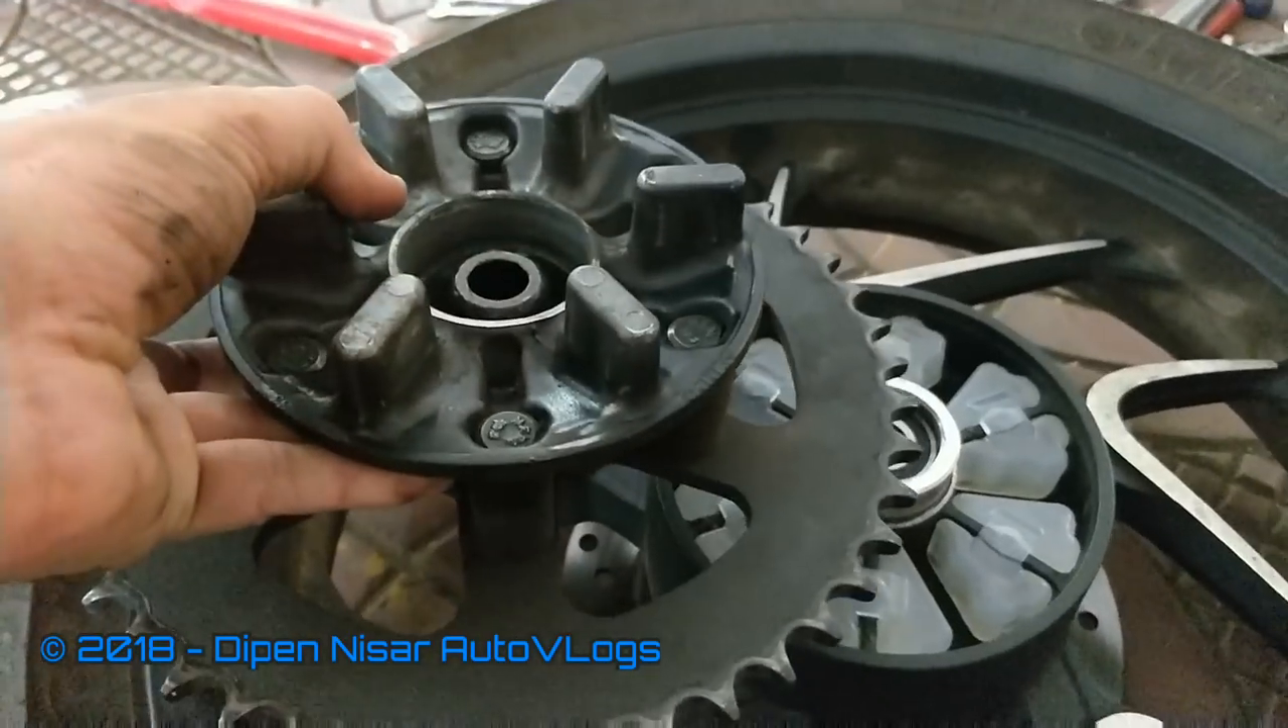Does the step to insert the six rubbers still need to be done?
No.